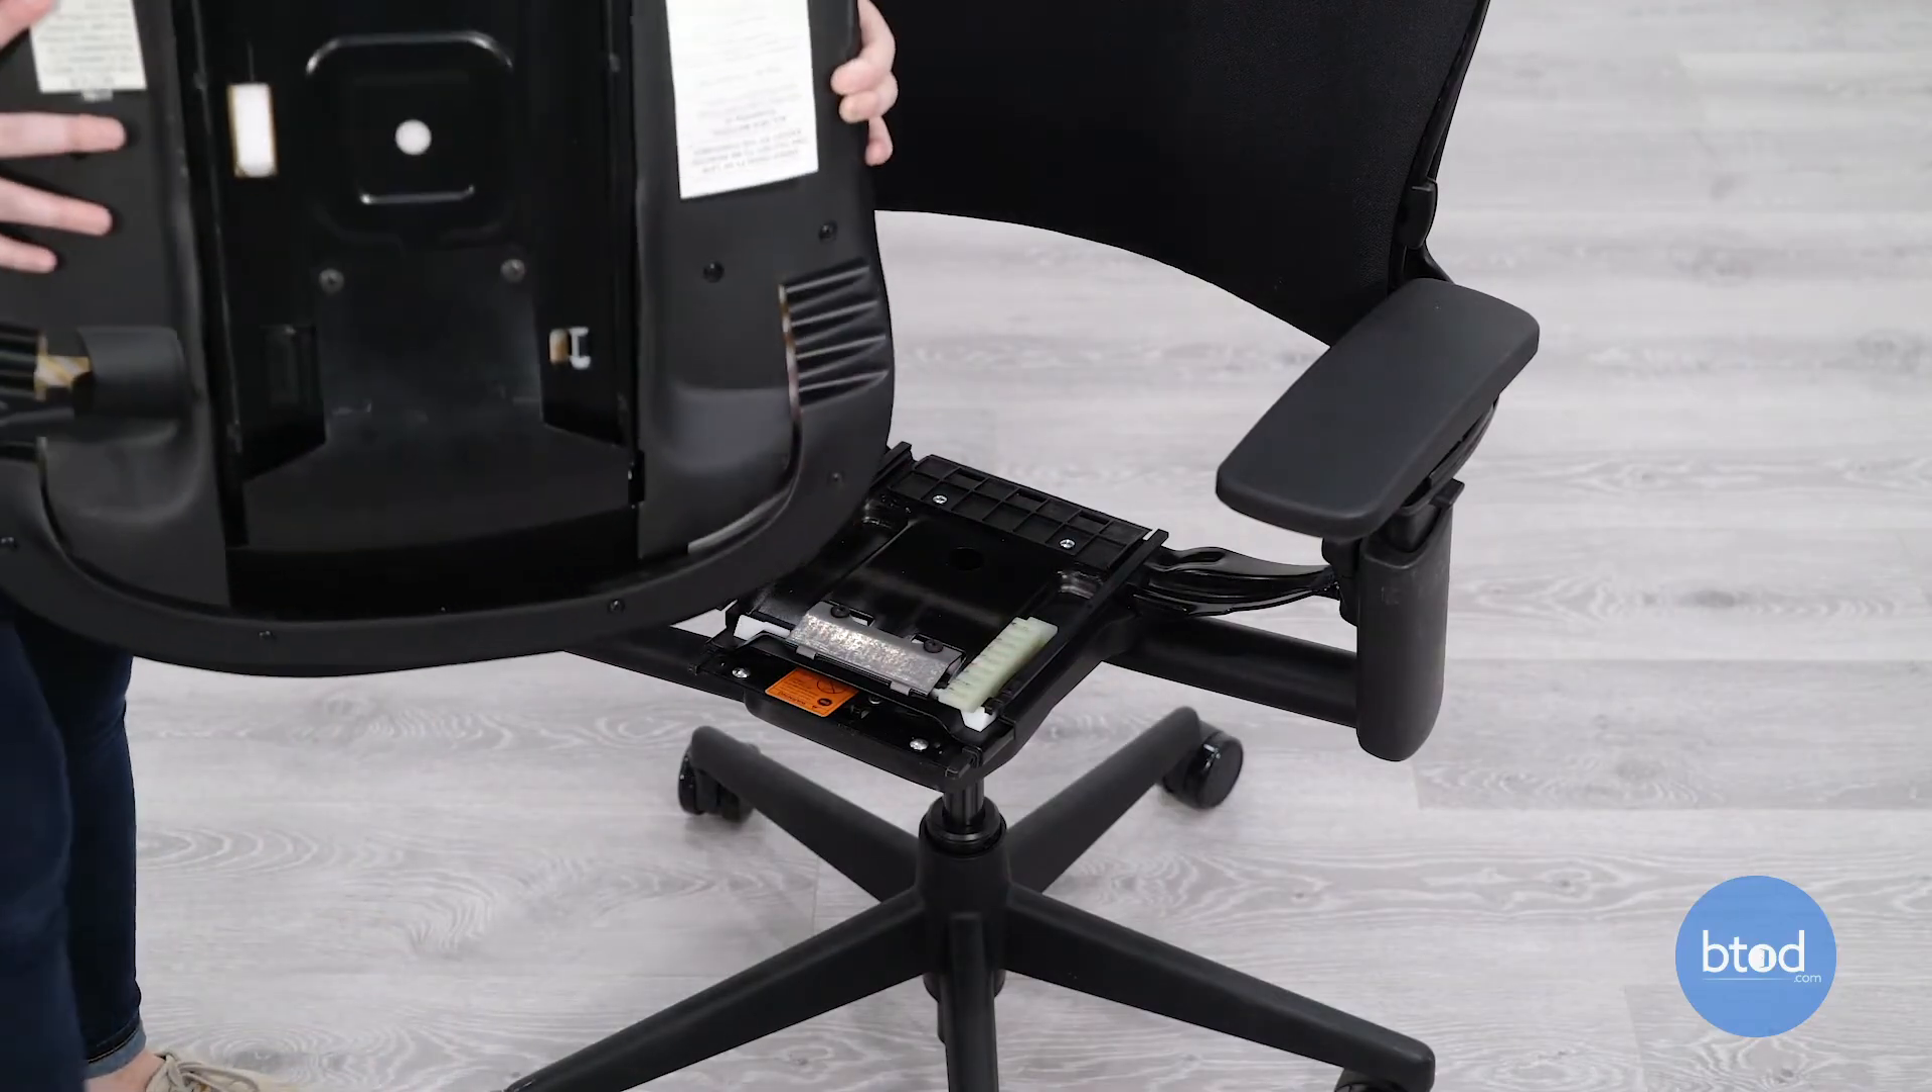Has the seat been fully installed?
No.